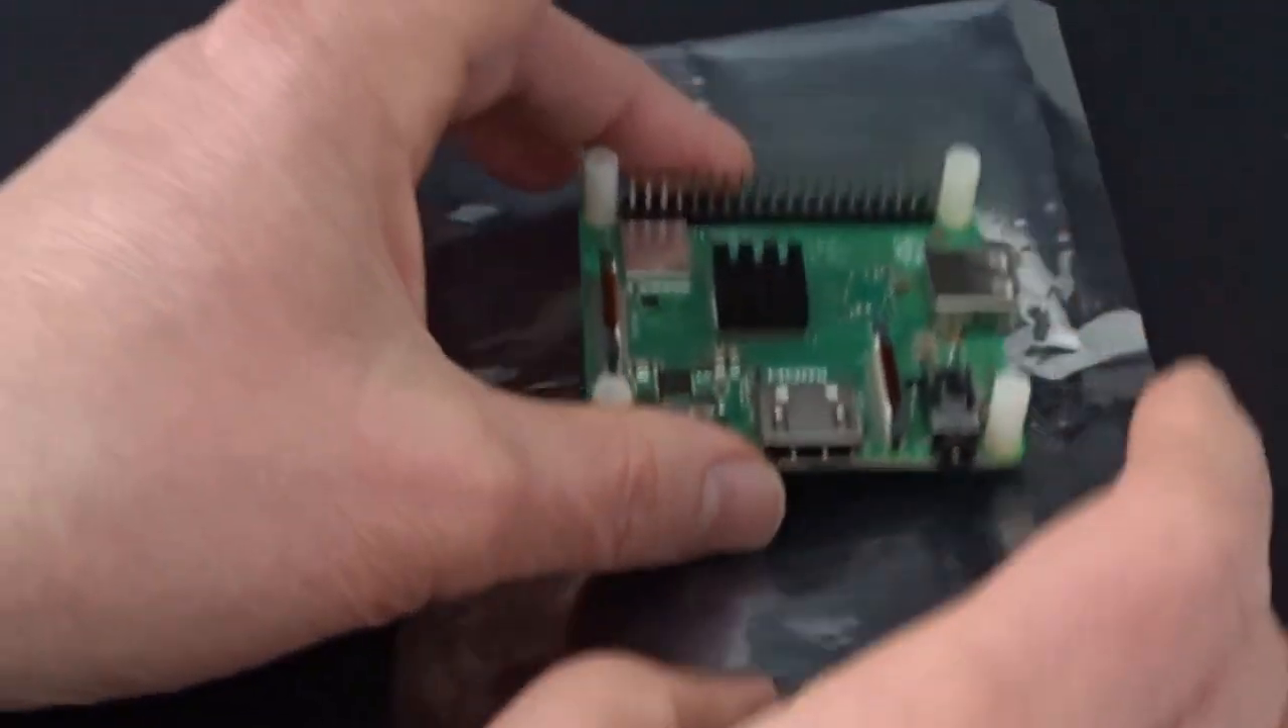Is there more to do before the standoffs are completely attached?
No.